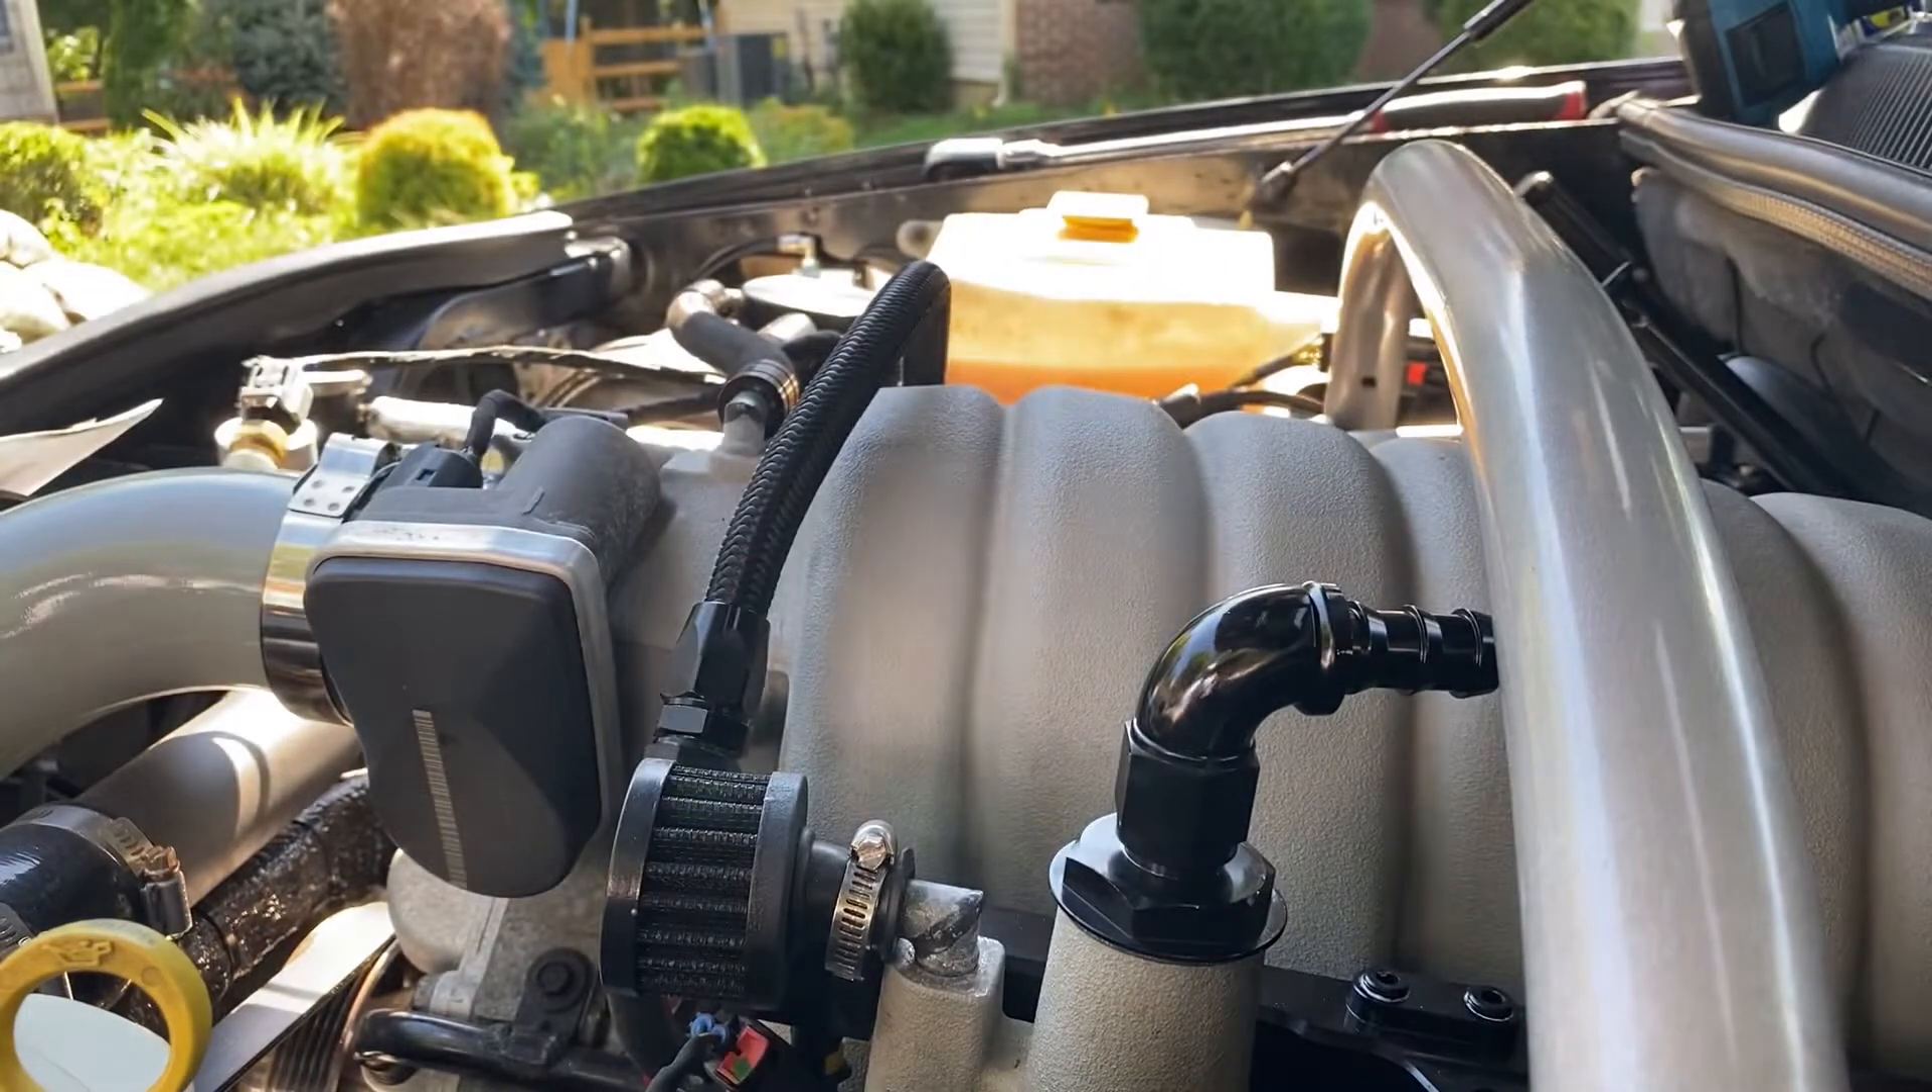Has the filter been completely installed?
Yes.